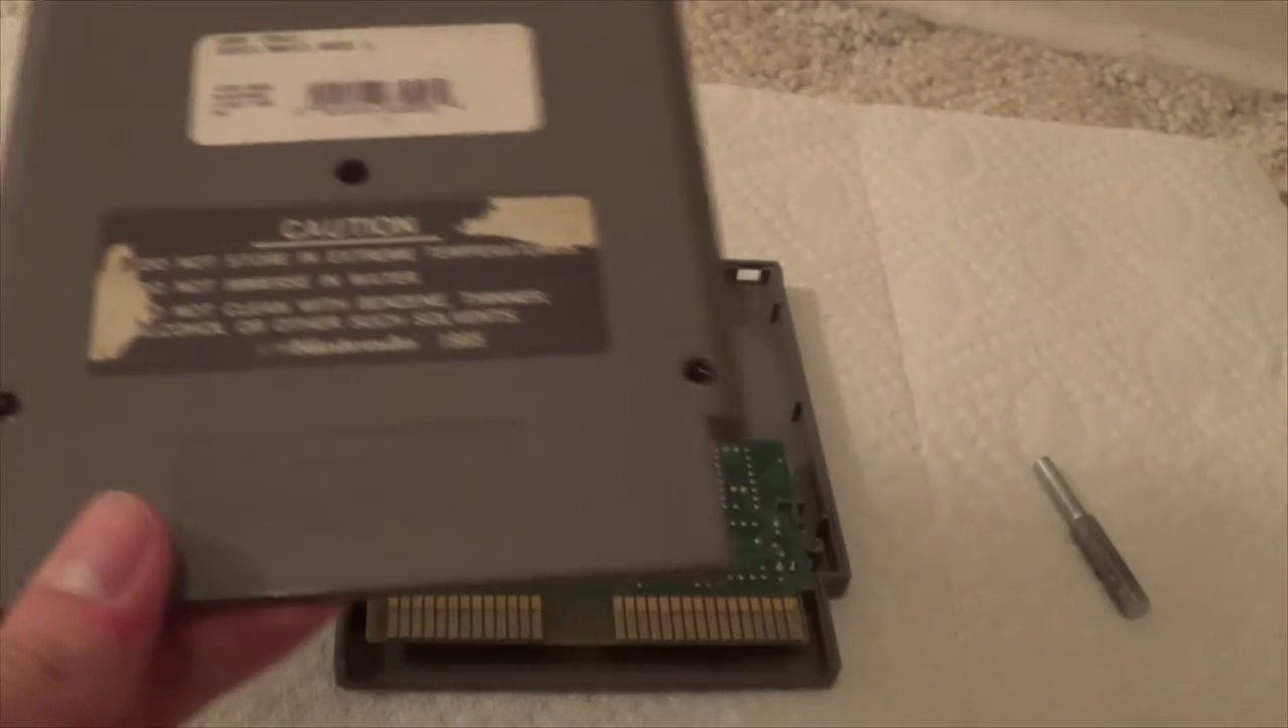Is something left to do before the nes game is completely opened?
No.